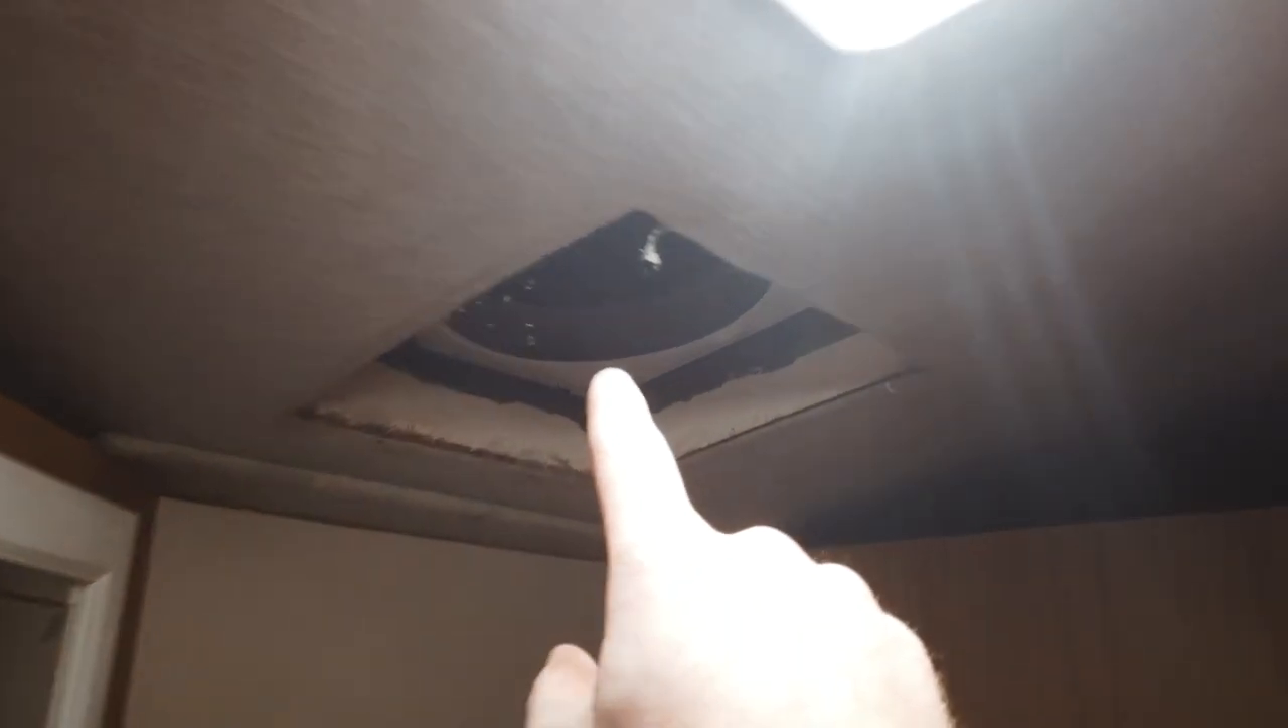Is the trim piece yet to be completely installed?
Yes.